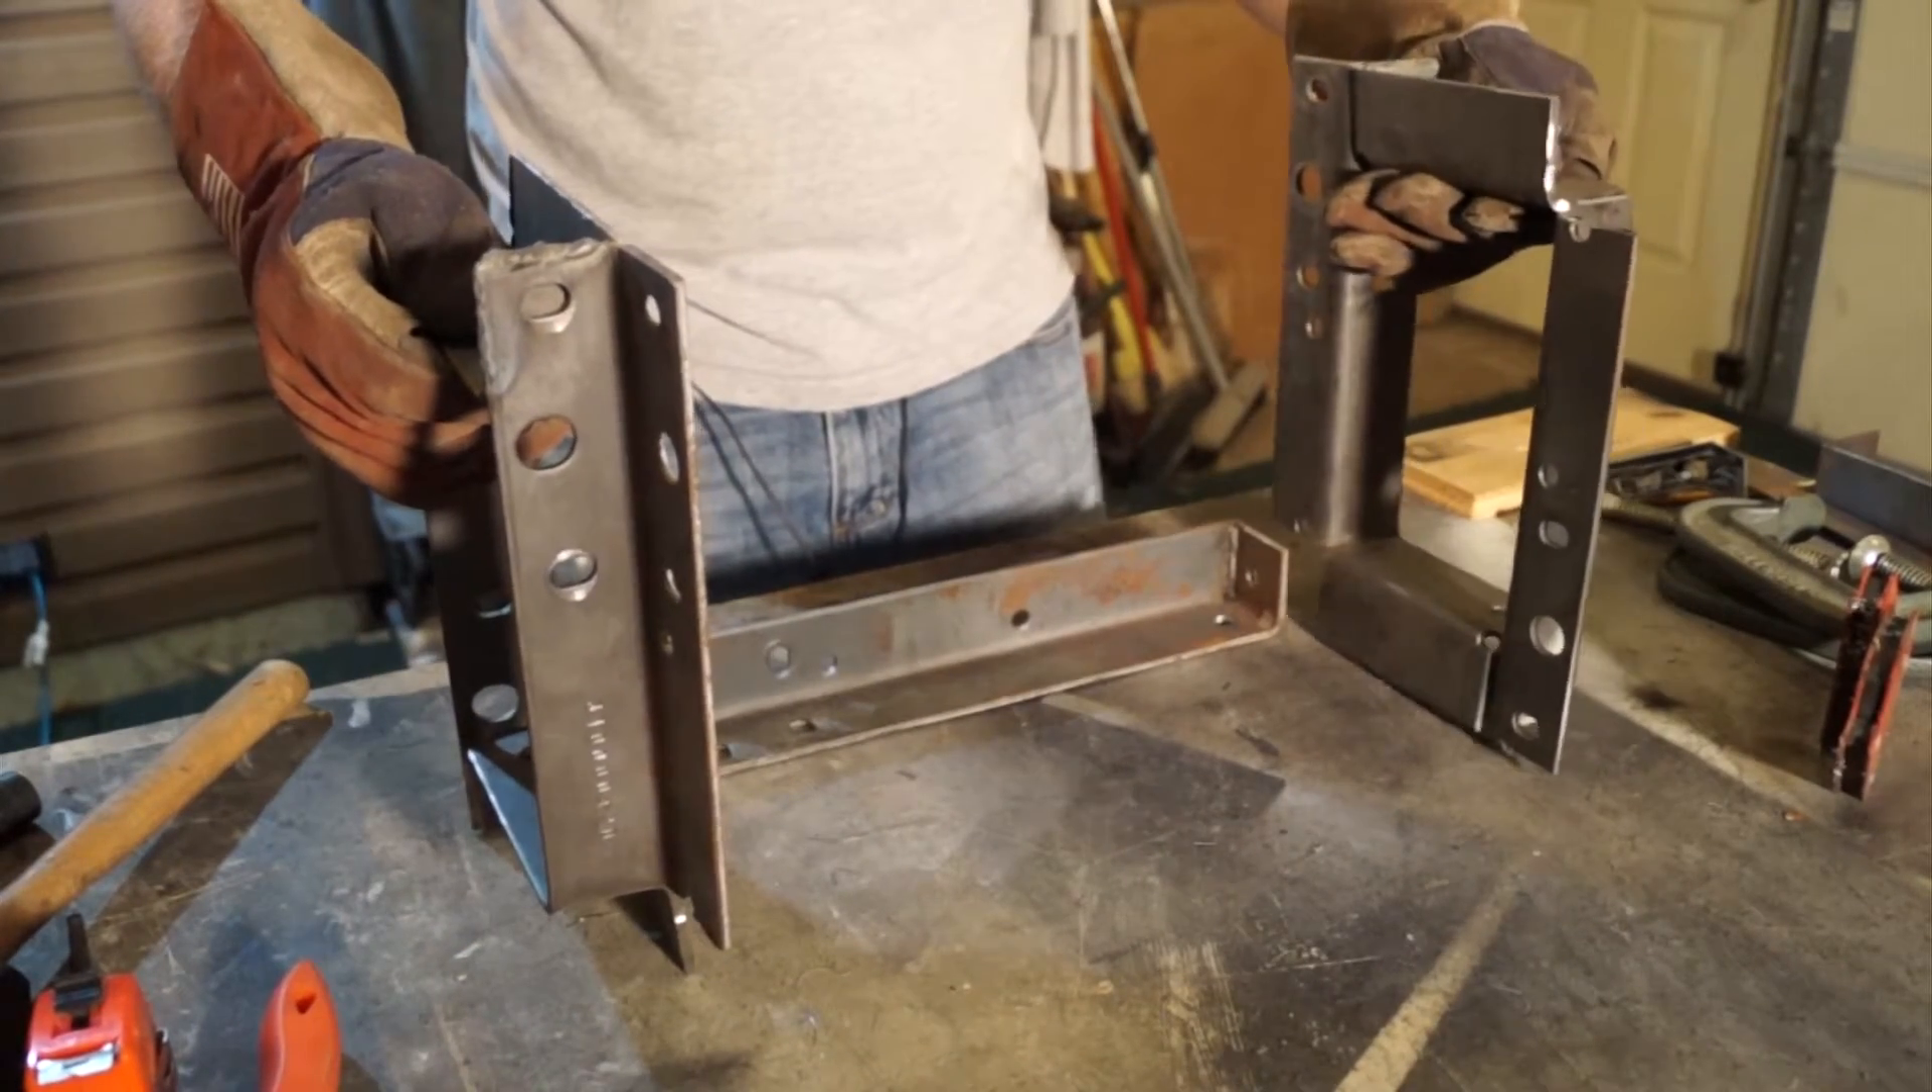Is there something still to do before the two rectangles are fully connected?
Yes.